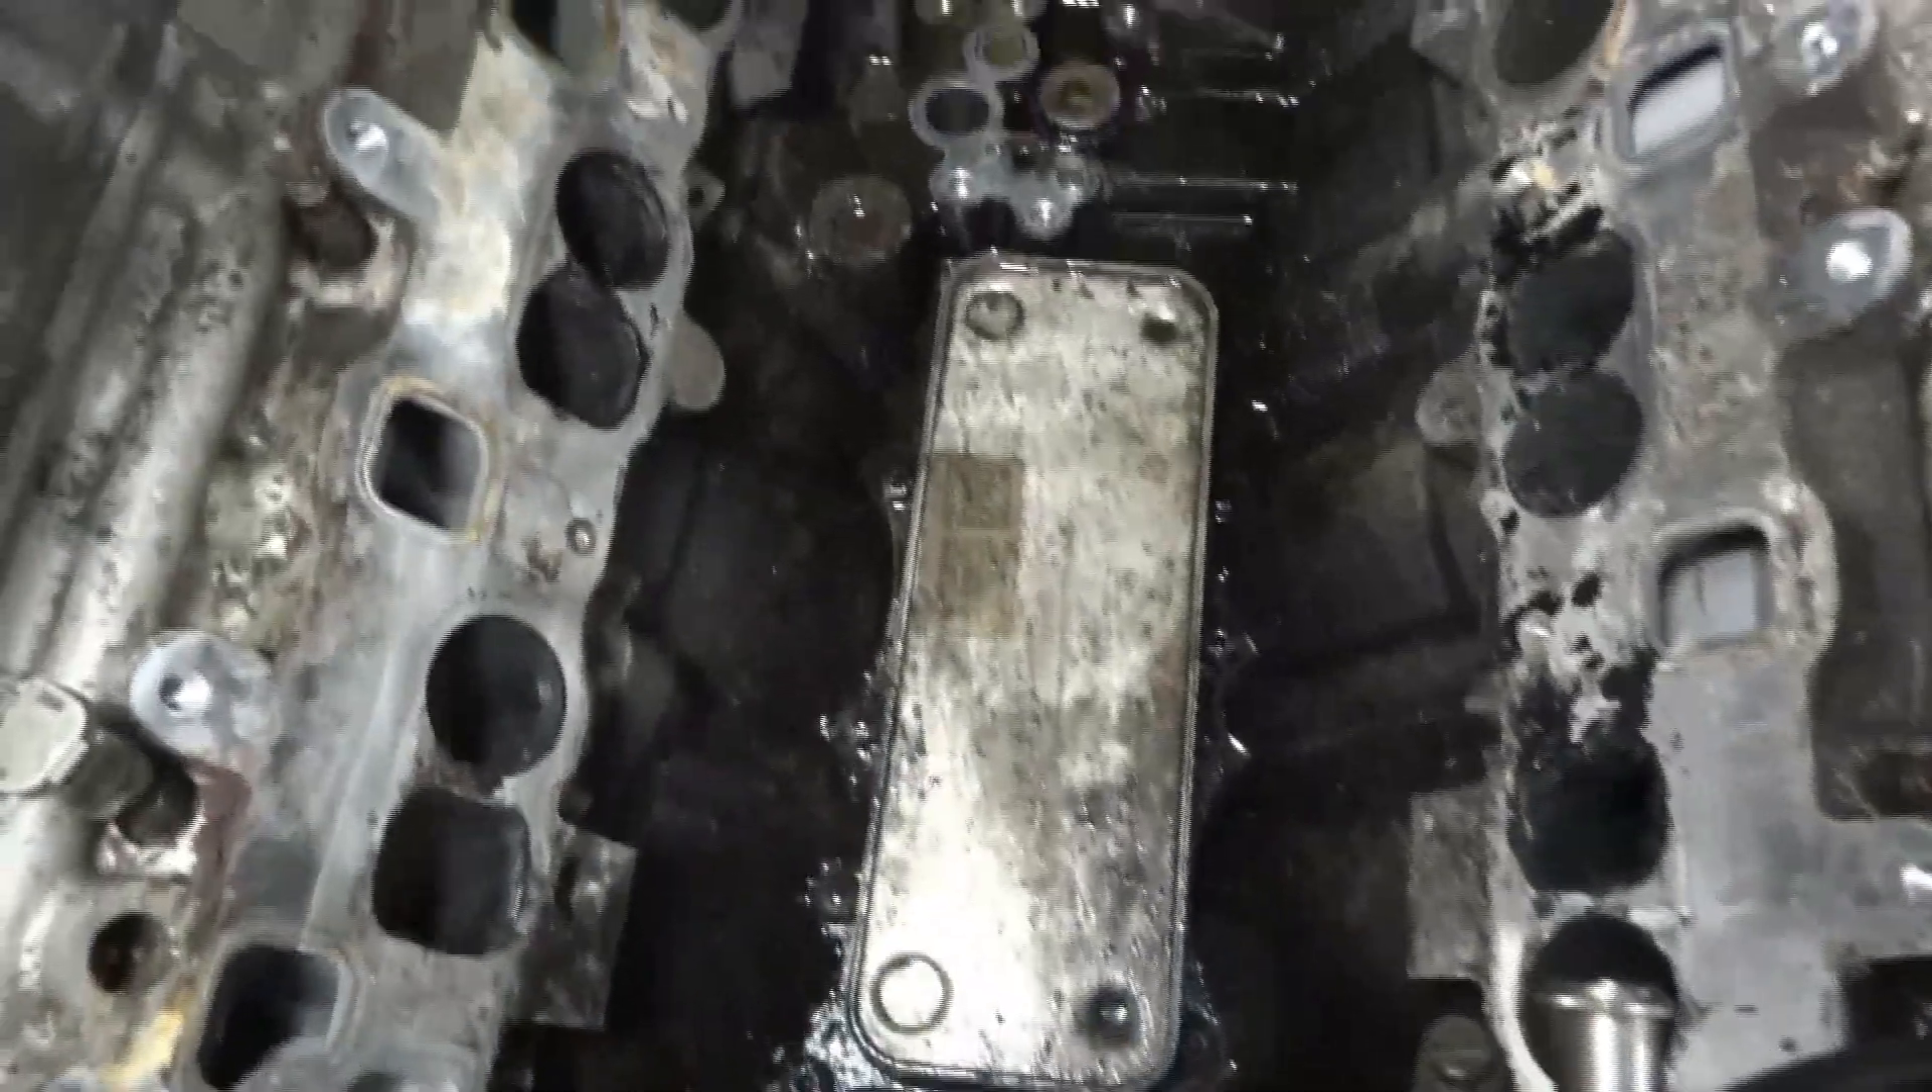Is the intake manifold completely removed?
Yes.